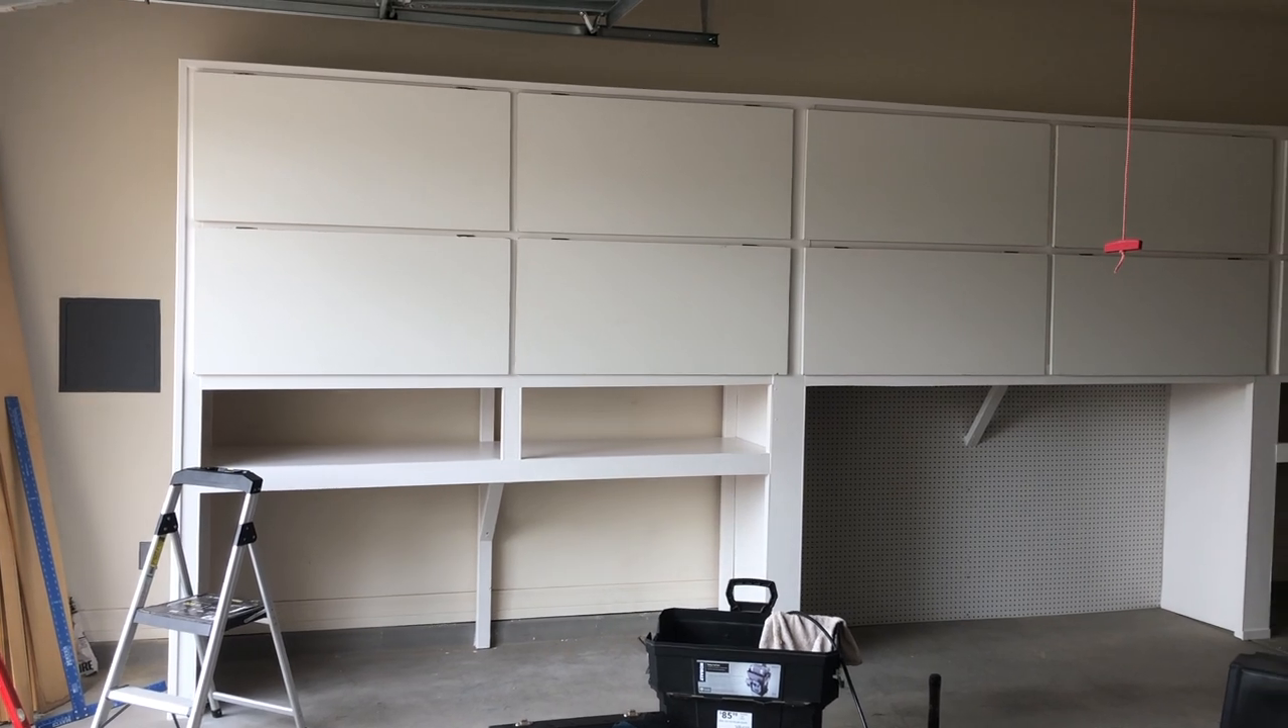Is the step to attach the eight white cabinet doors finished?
Yes.